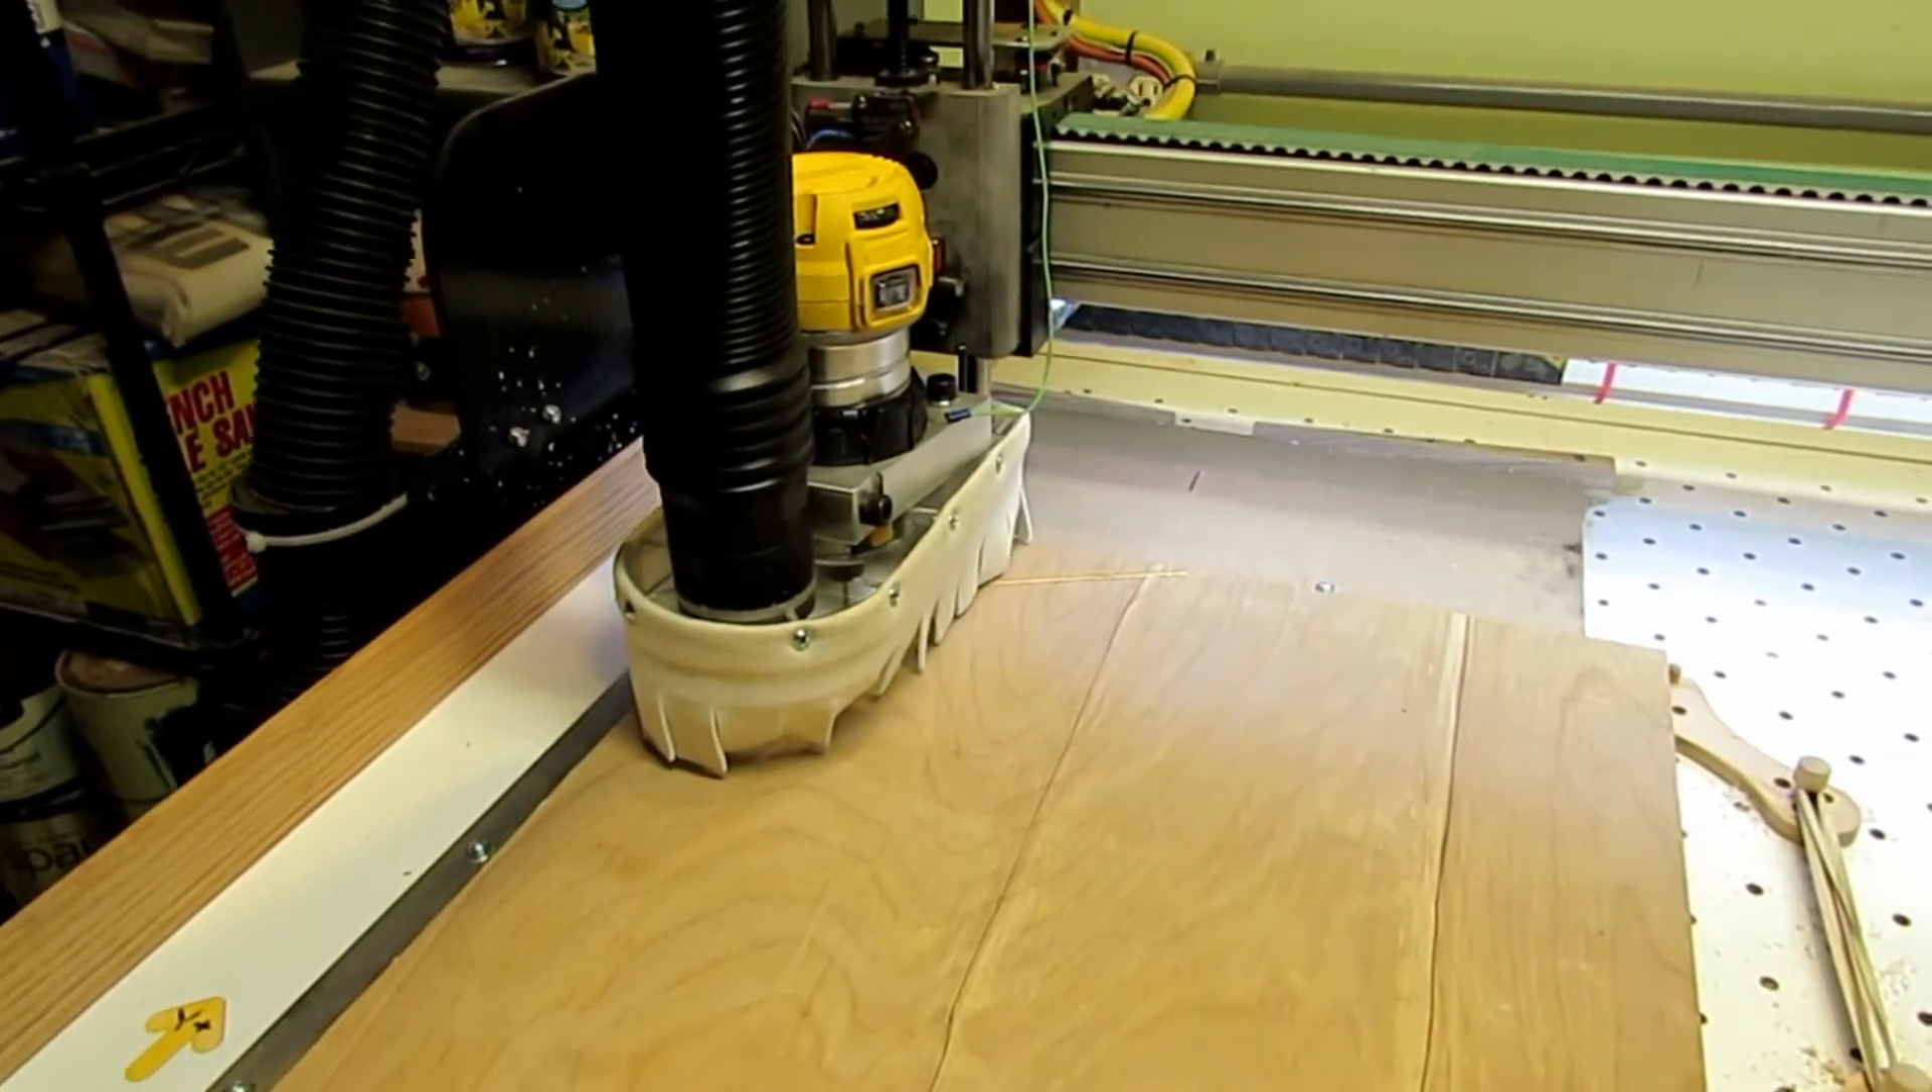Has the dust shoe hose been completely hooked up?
Yes.